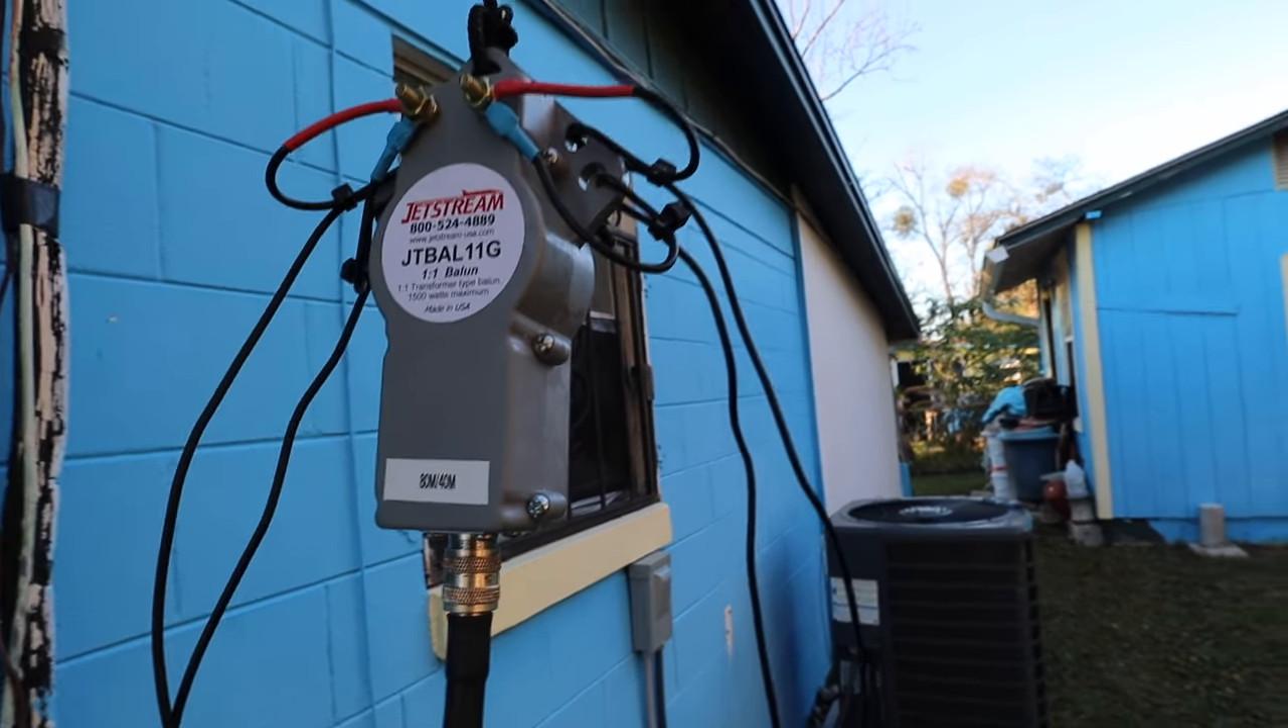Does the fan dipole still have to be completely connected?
No.